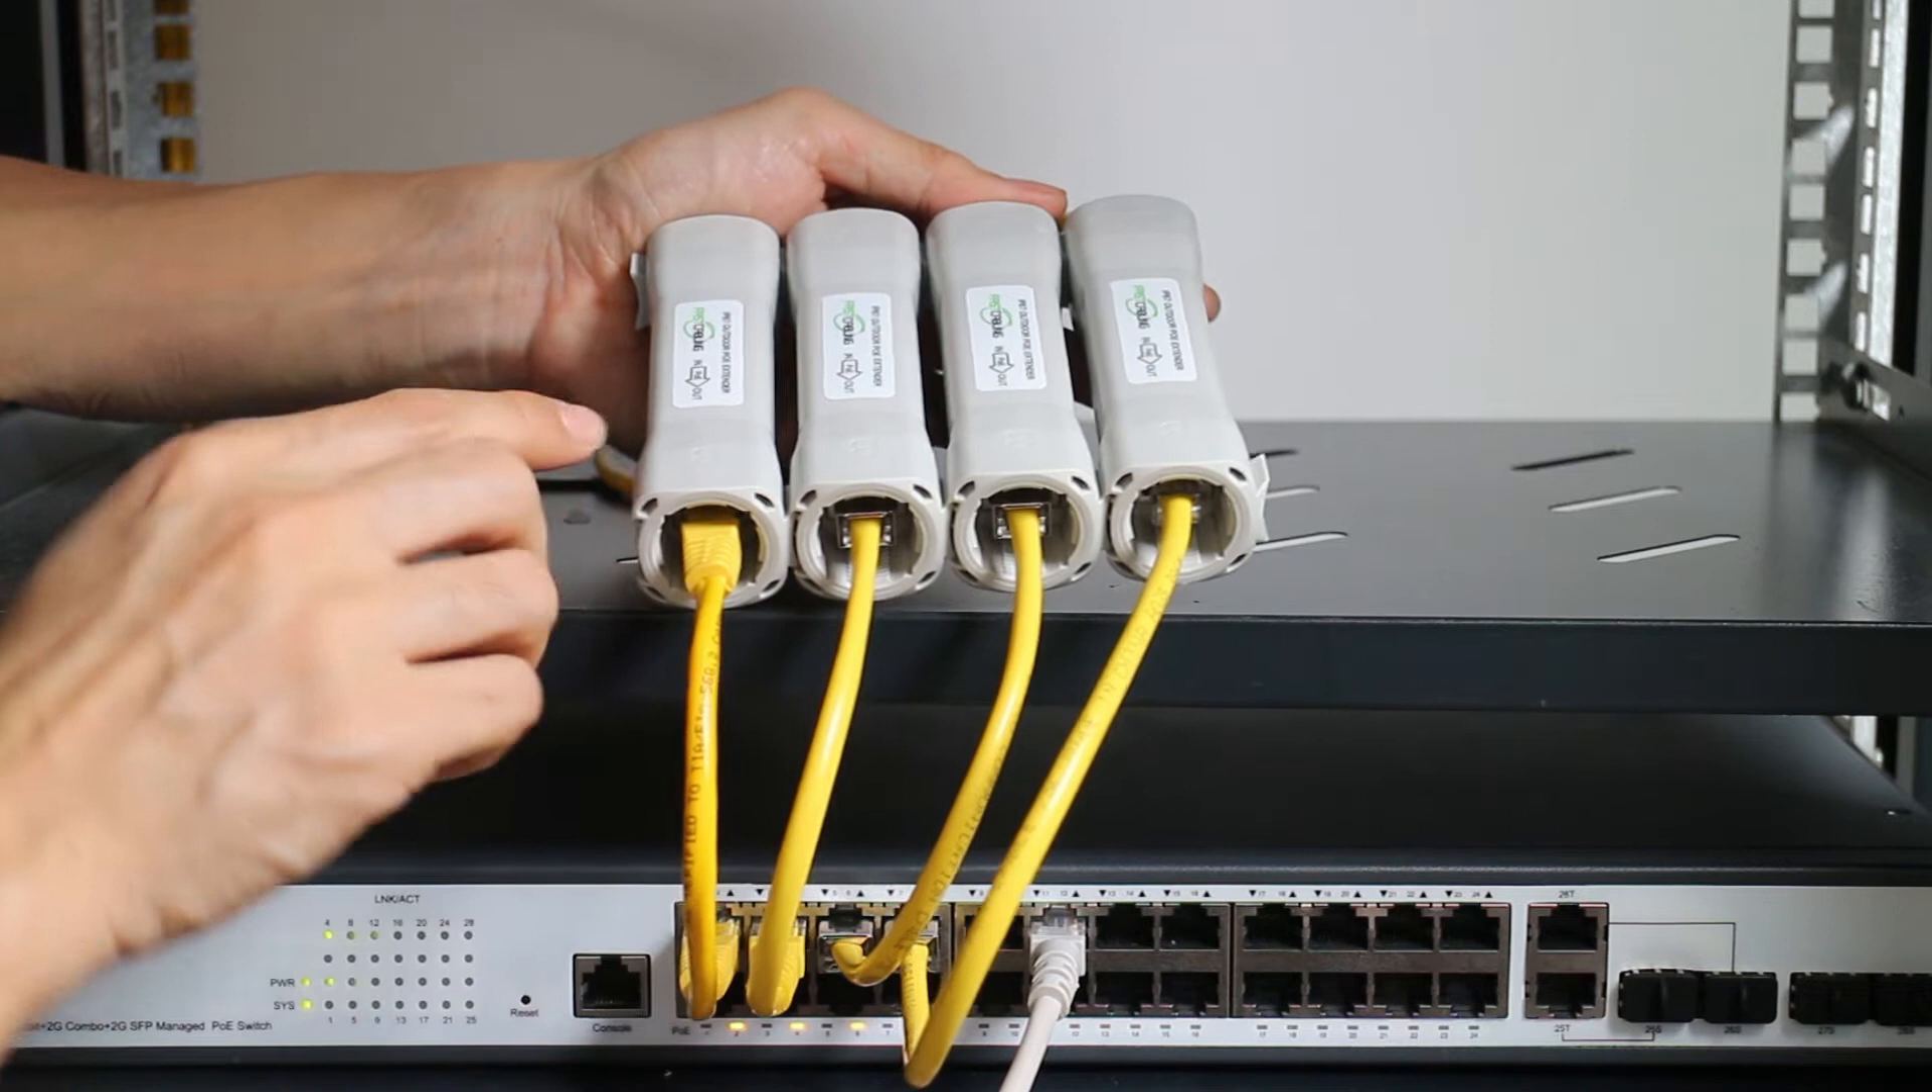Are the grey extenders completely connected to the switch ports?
Yes.